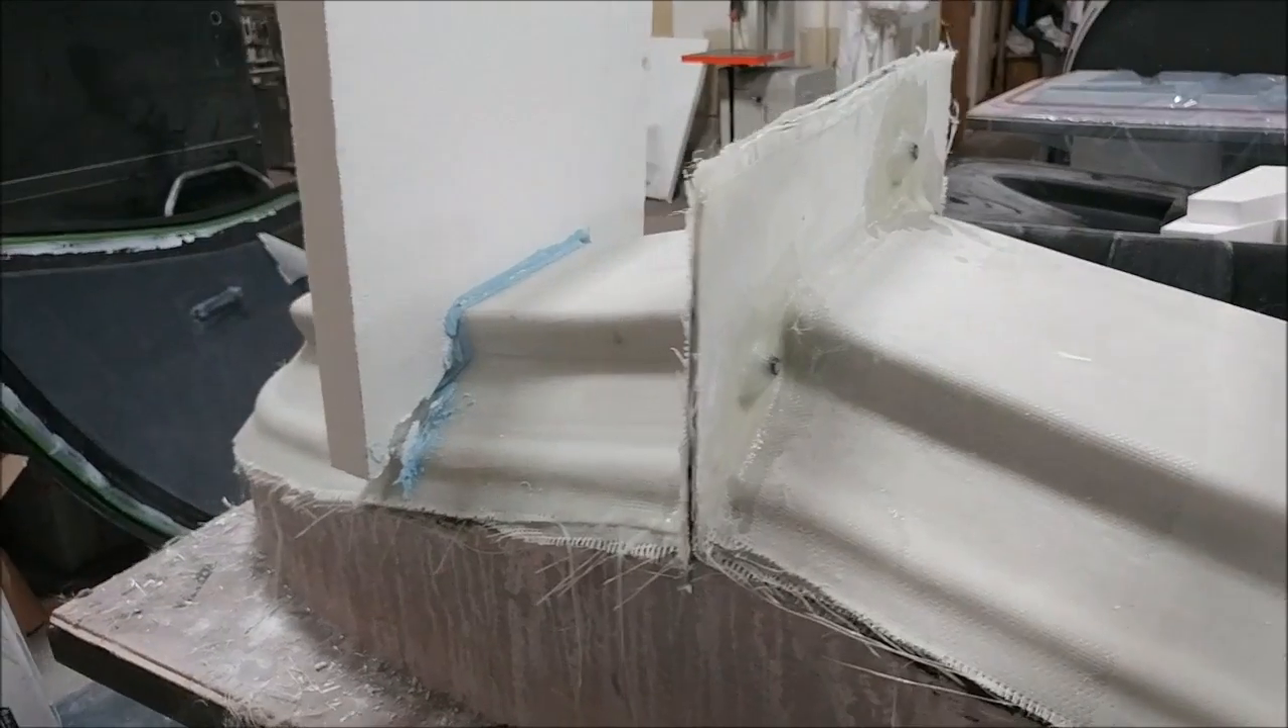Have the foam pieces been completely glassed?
No.